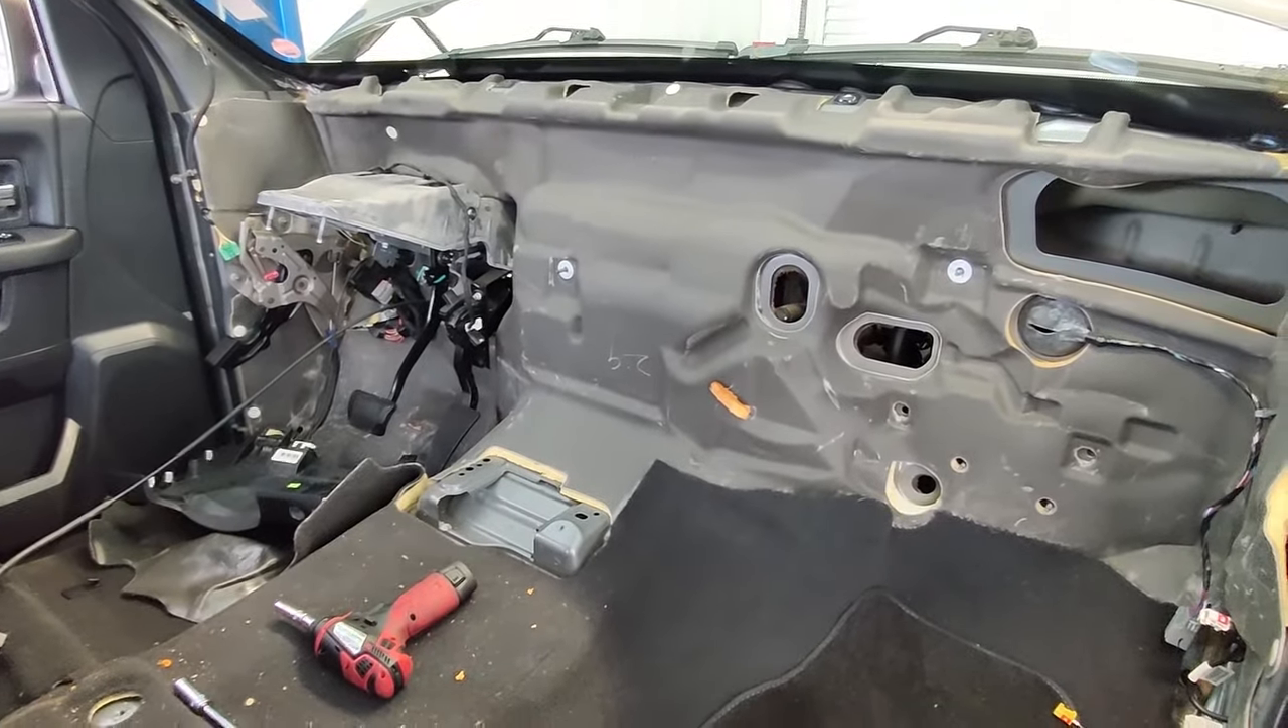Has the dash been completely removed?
Yes.